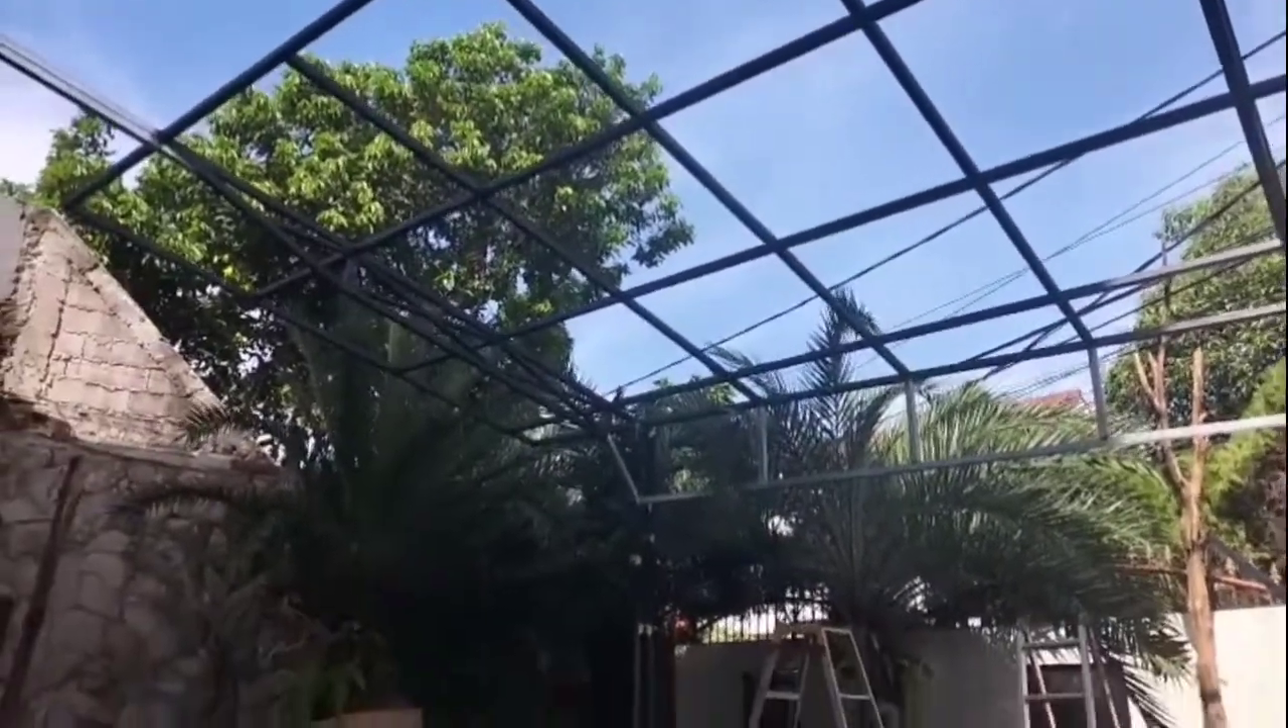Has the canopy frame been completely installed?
Yes.